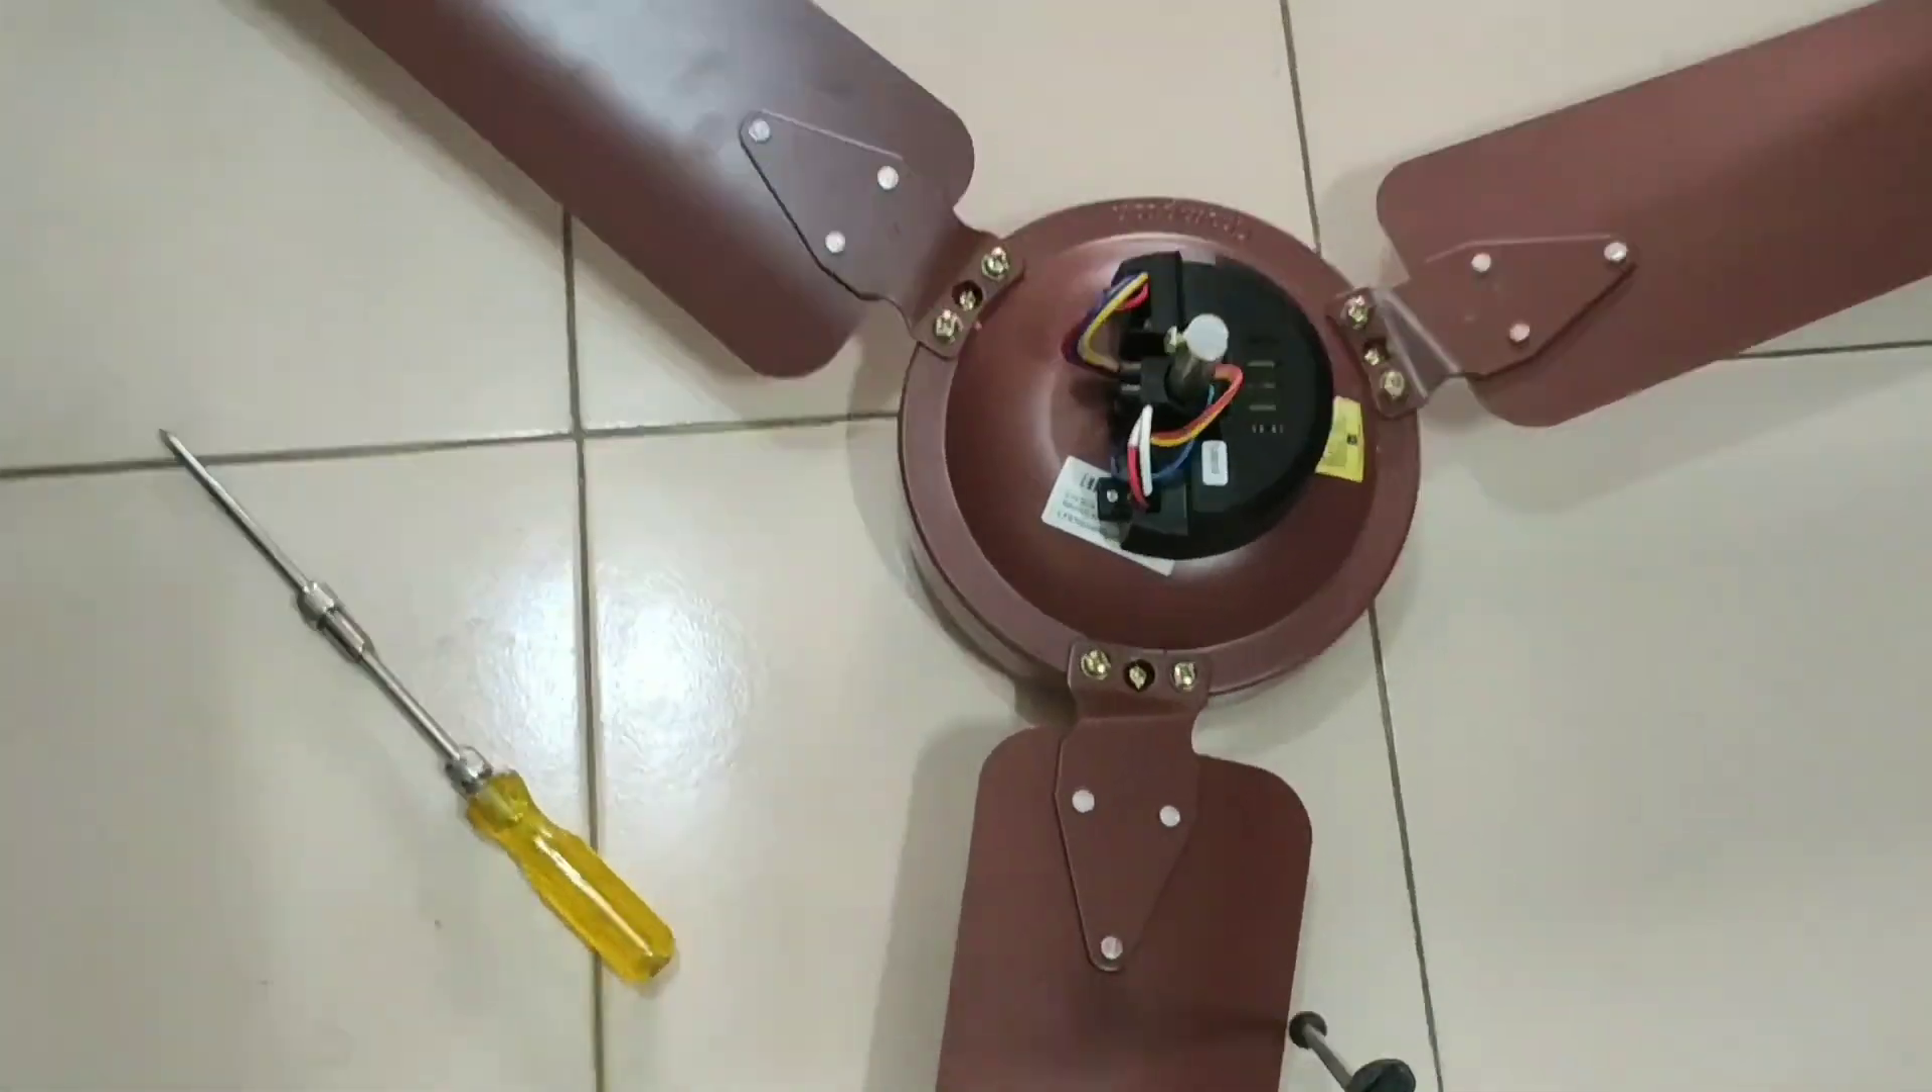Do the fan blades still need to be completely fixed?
No.